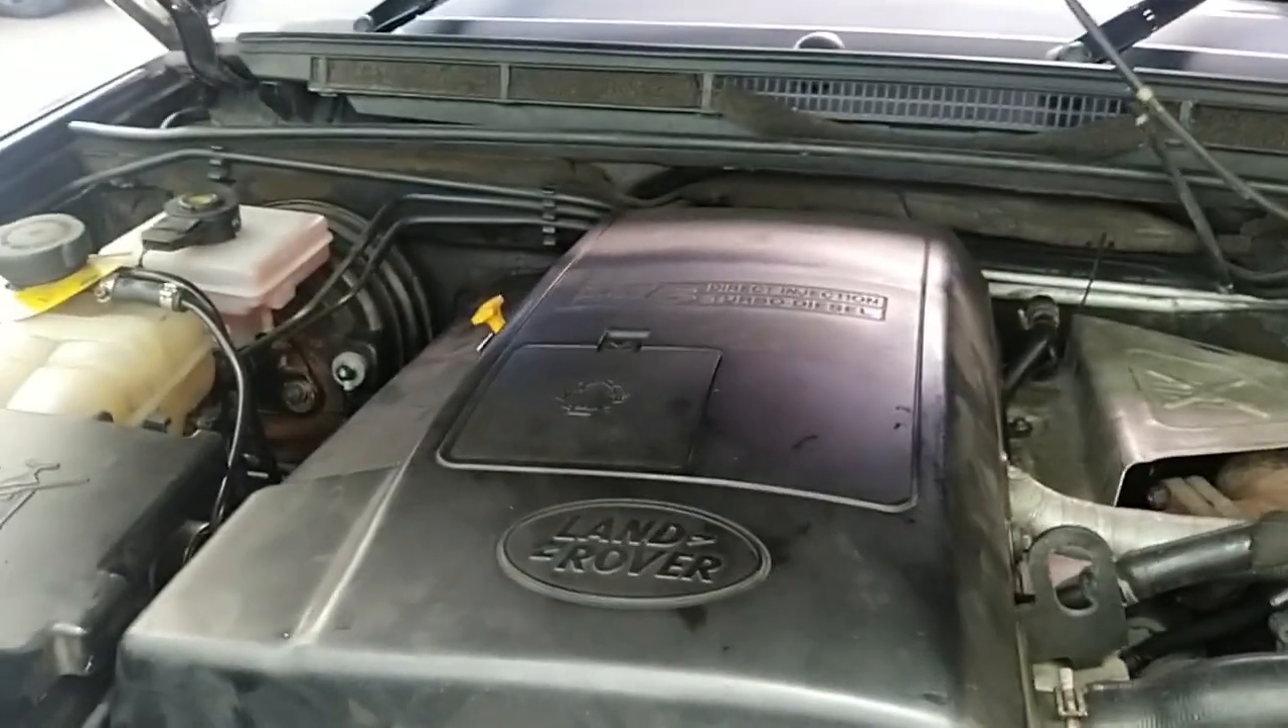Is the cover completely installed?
Yes.